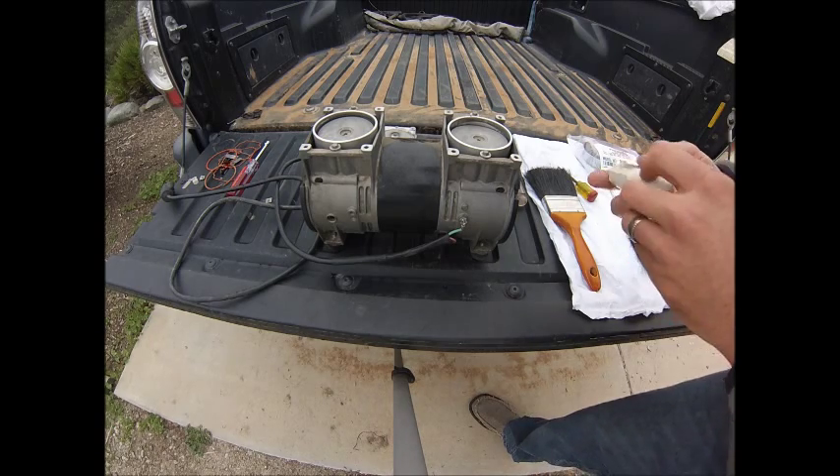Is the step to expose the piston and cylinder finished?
Yes.